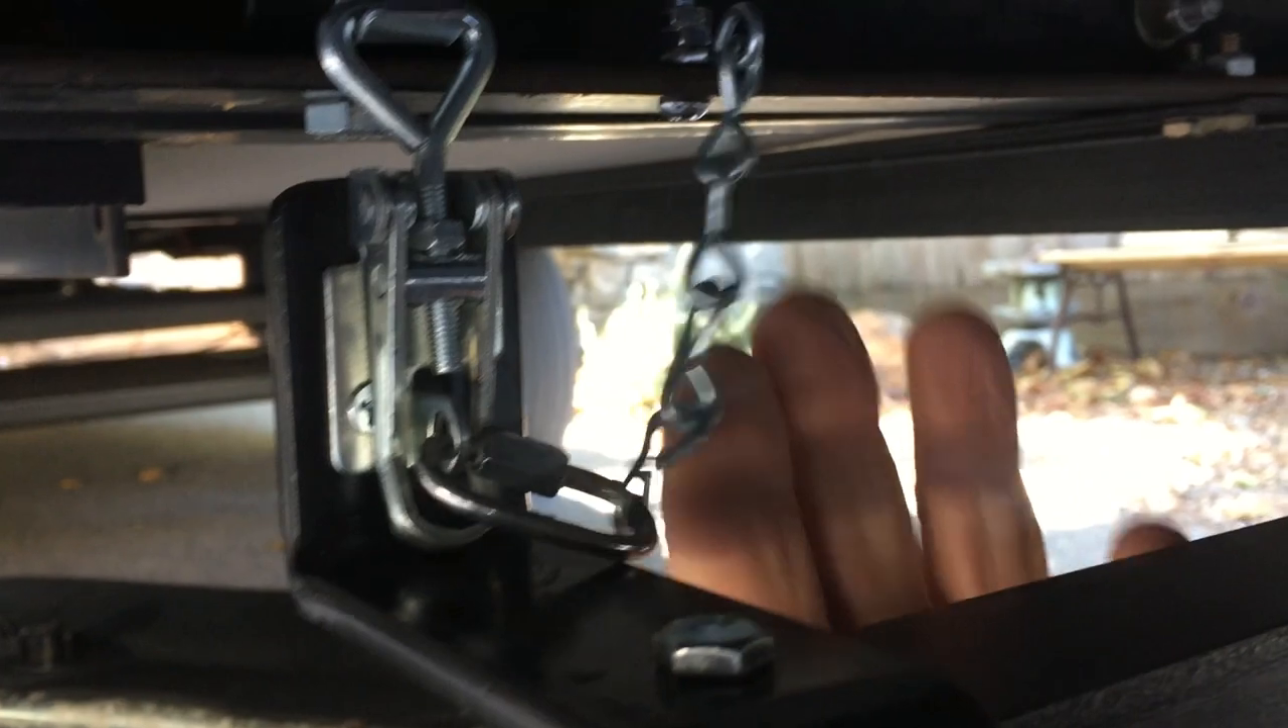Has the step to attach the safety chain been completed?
Yes.